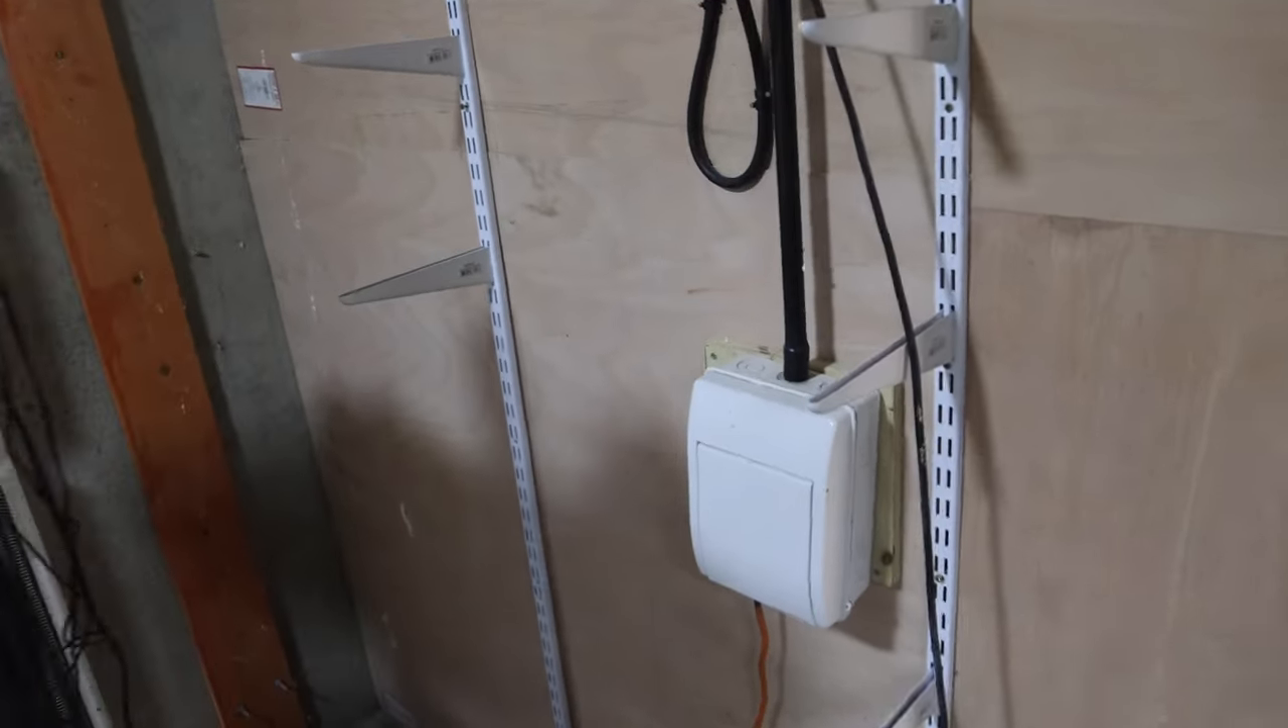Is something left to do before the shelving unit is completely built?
Yes.